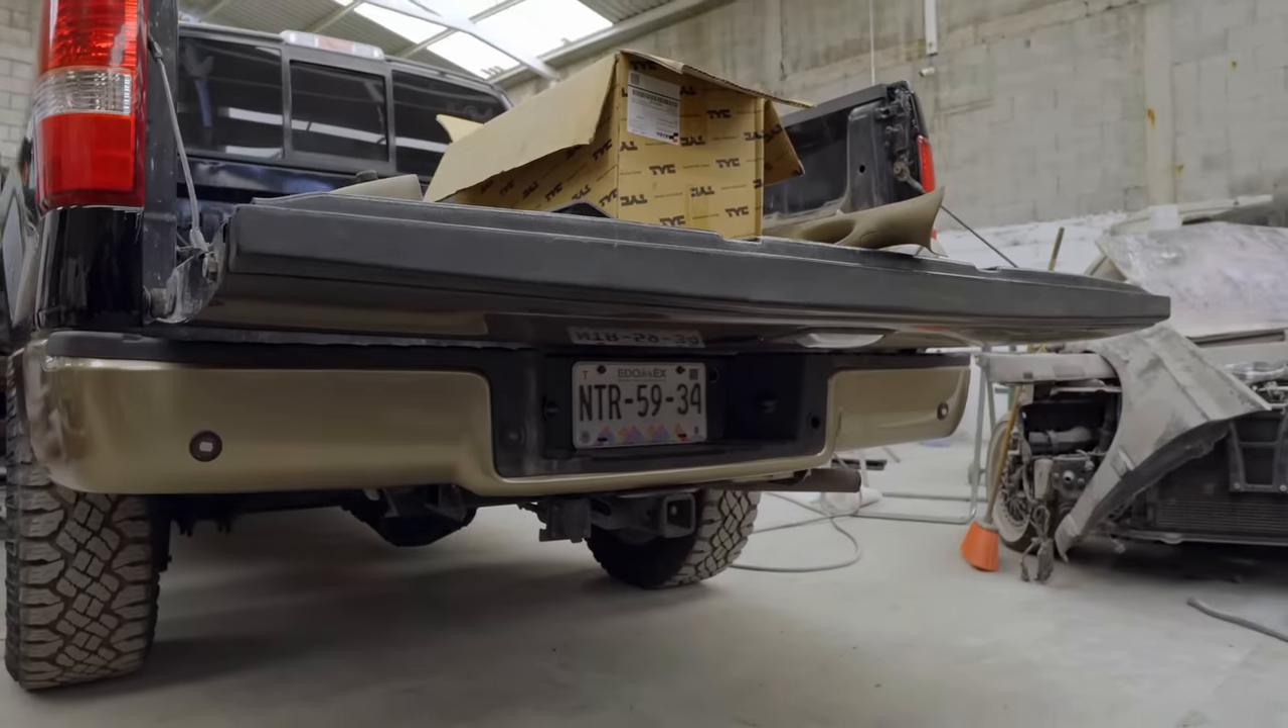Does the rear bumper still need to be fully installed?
No.